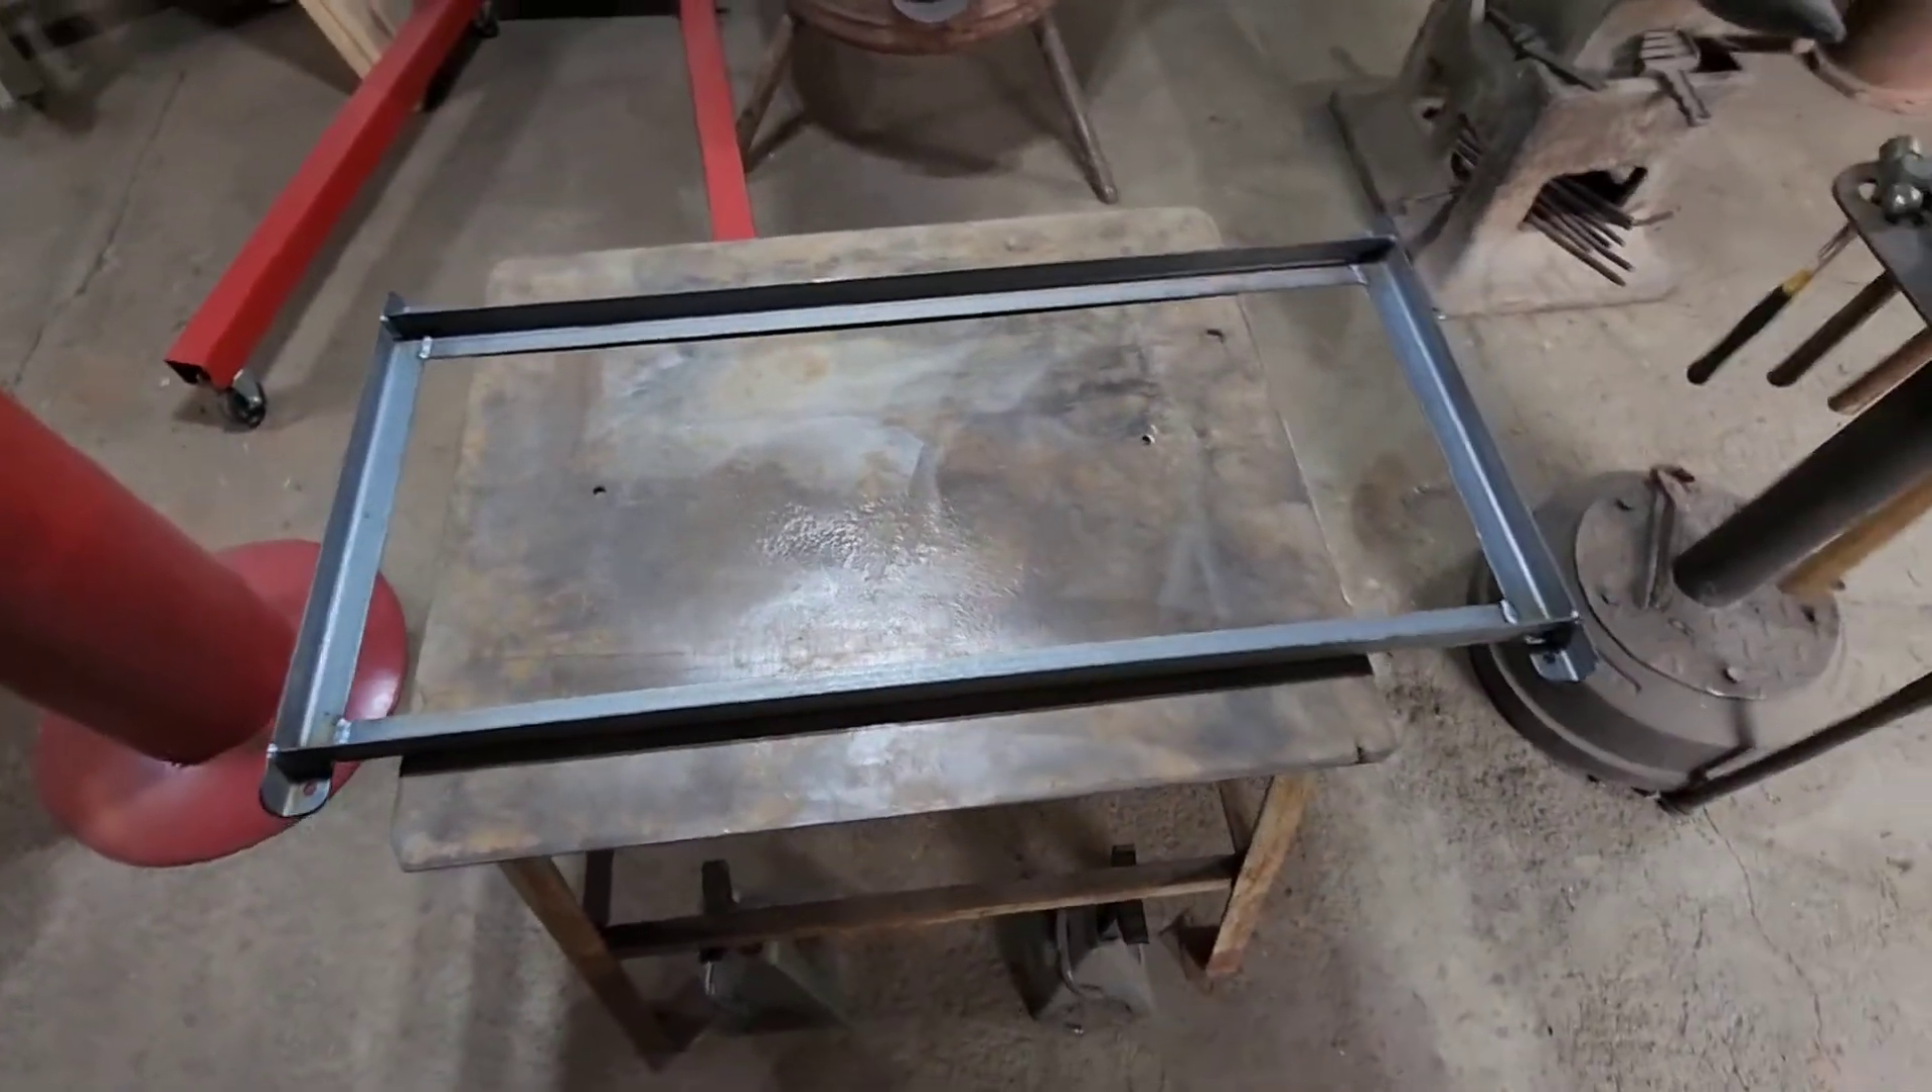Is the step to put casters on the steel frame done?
No.